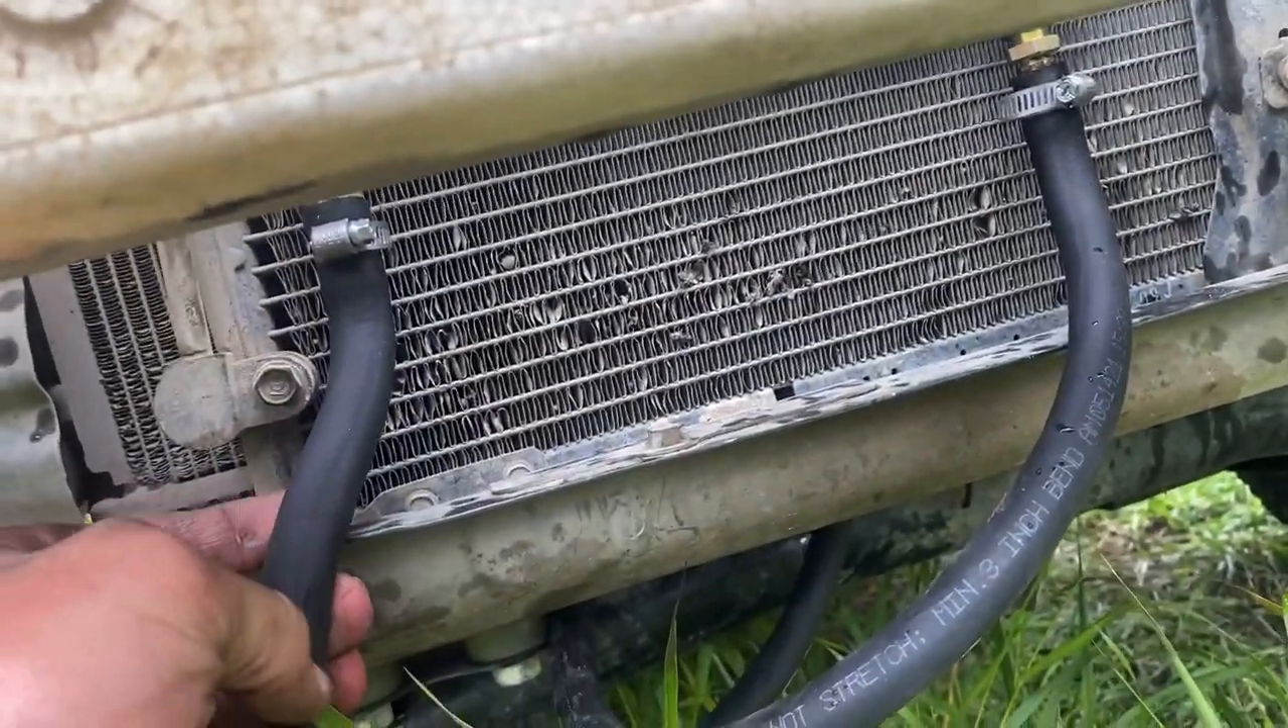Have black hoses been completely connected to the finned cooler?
Yes.